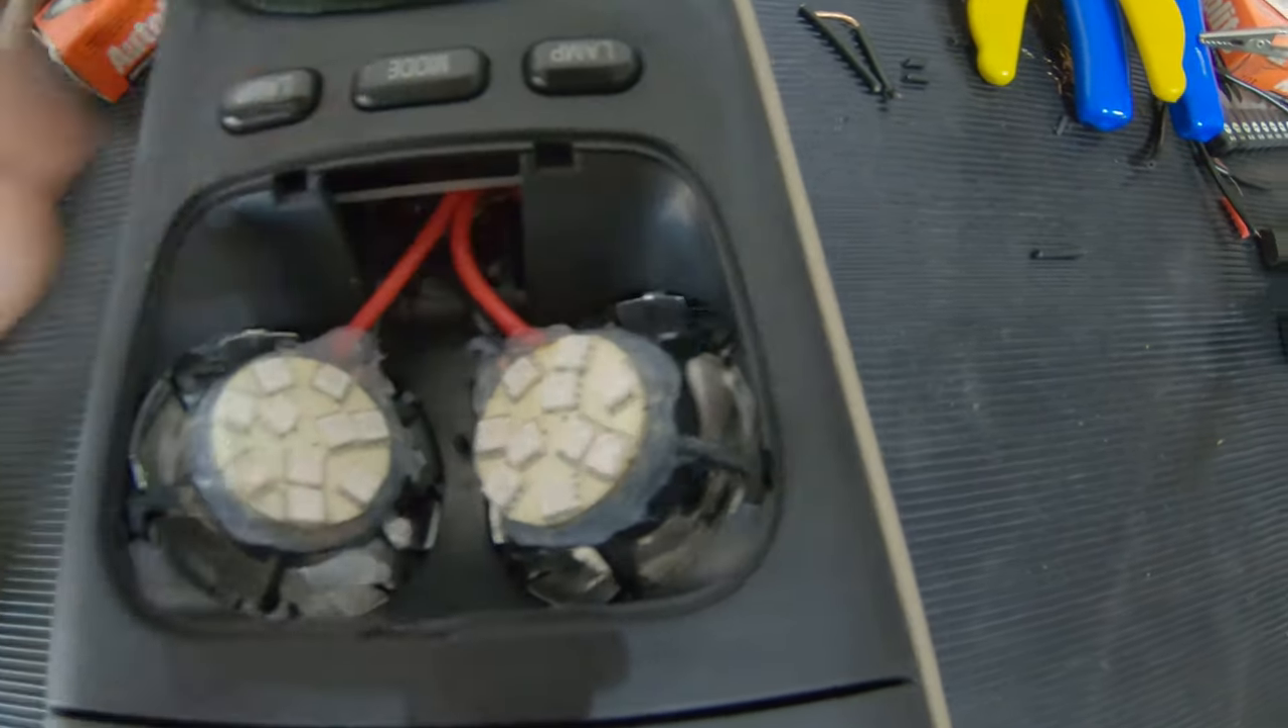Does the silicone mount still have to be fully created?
No.